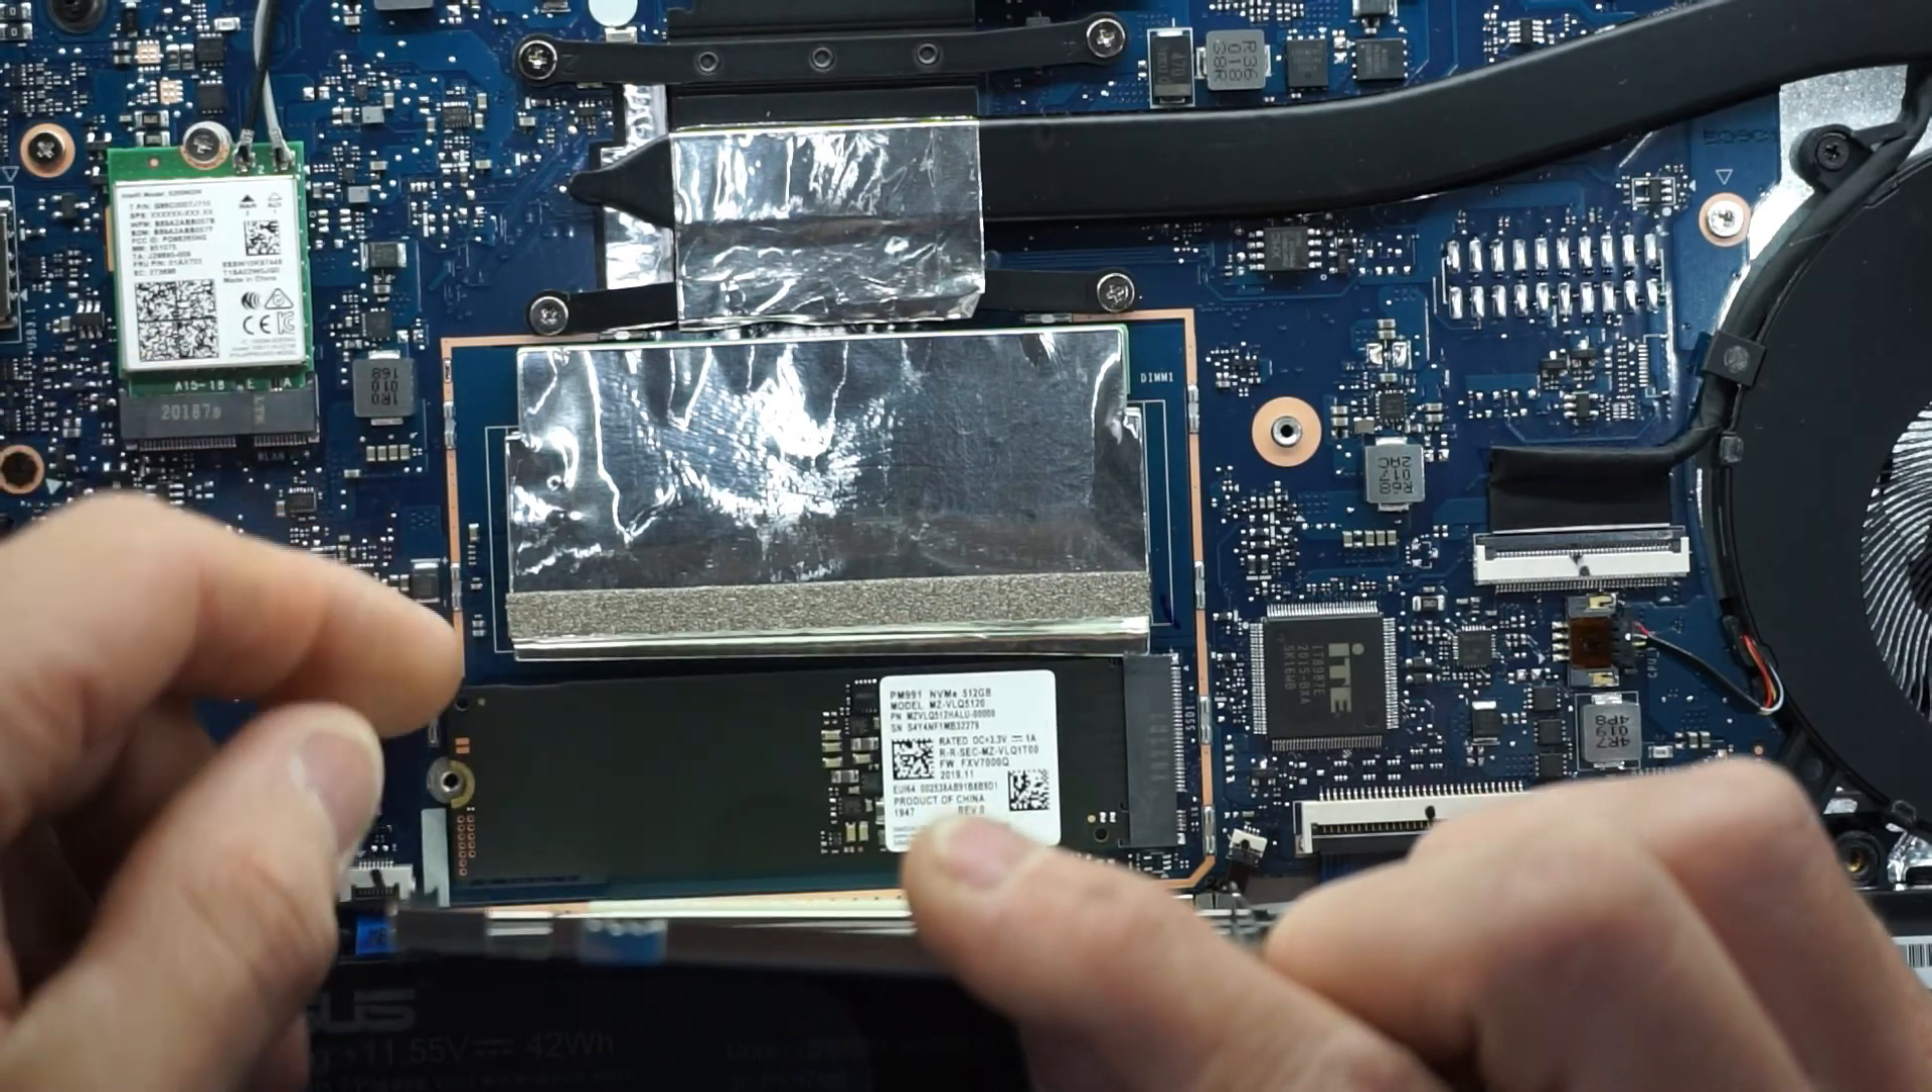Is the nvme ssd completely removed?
No.